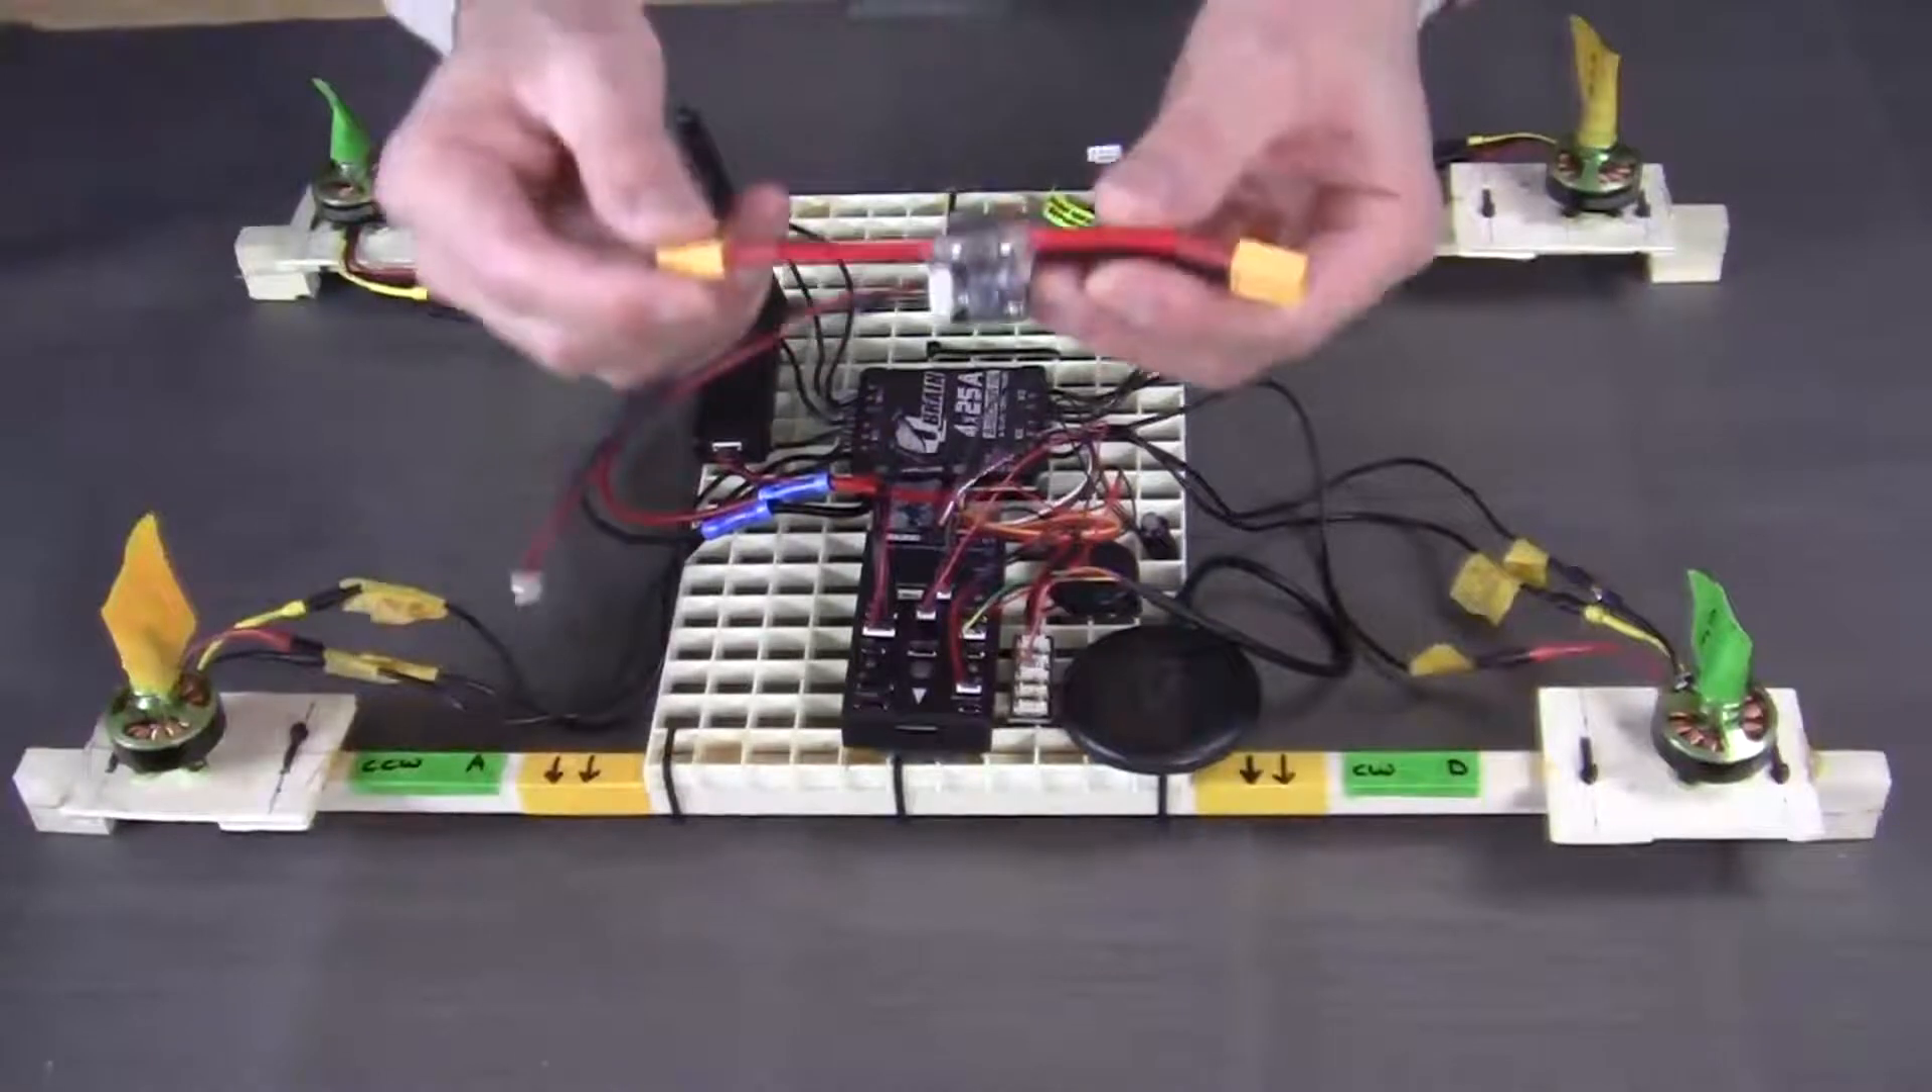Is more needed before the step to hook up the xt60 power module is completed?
Yes.